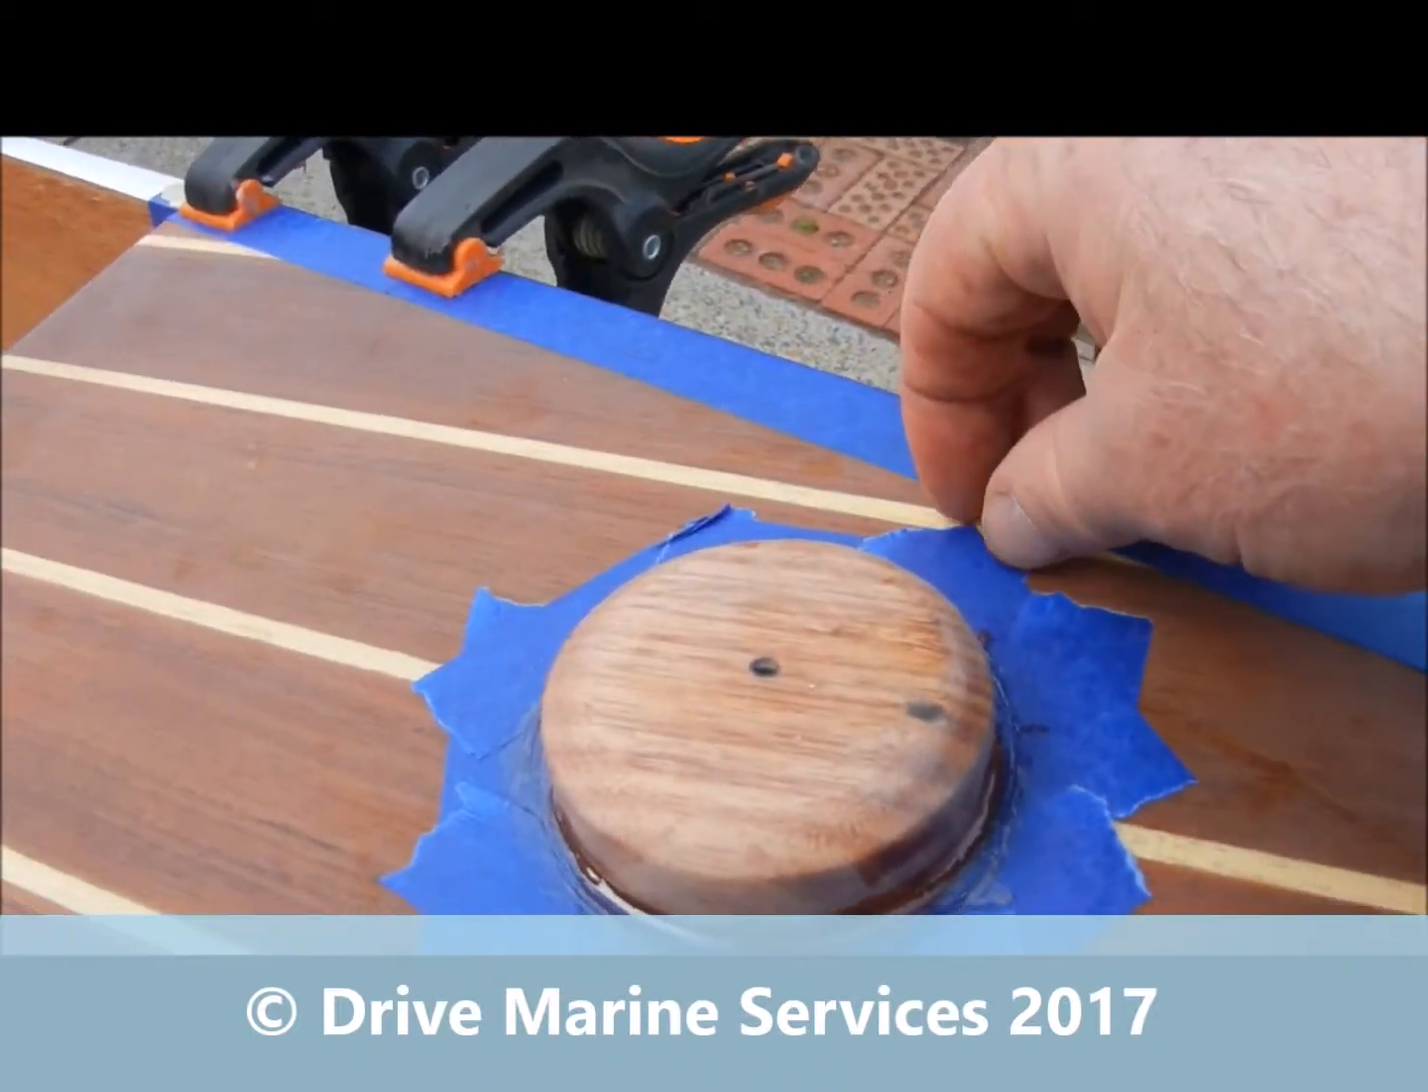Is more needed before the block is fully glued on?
No.